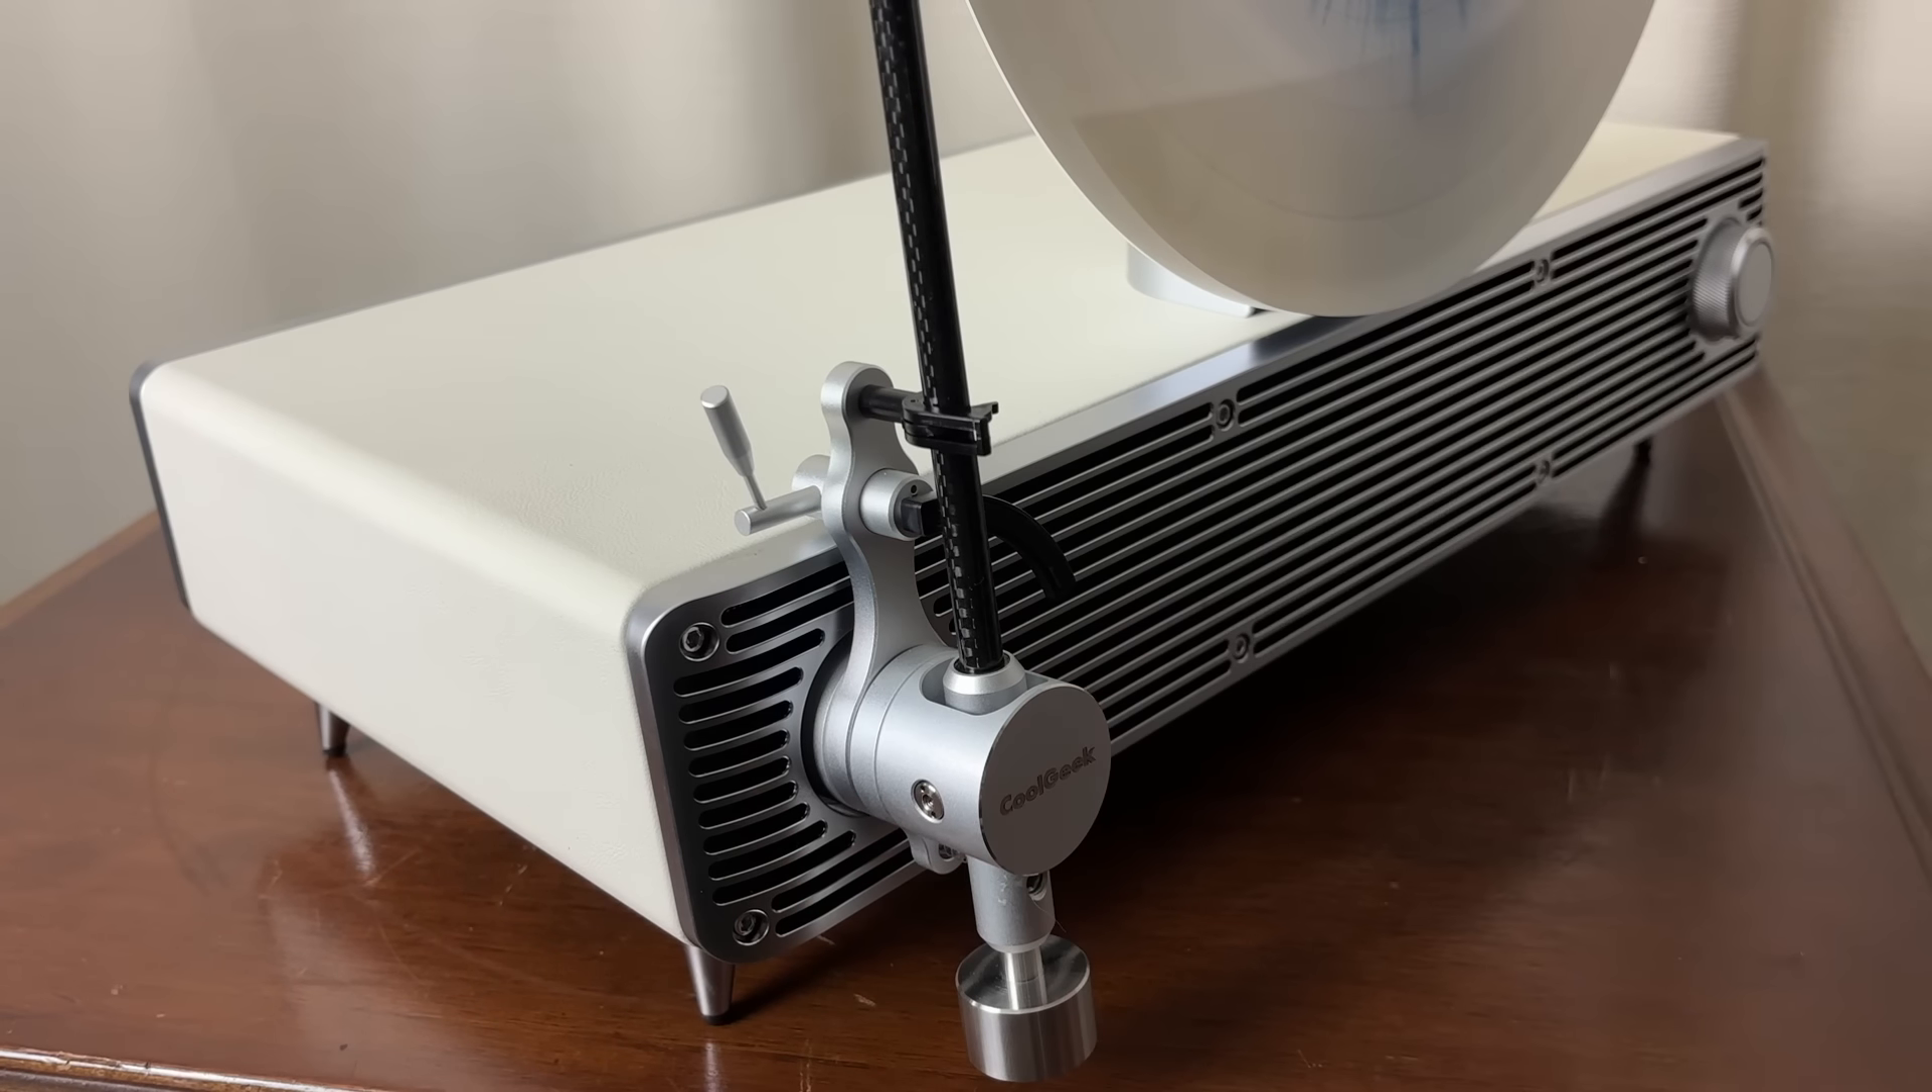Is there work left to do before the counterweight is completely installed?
No.